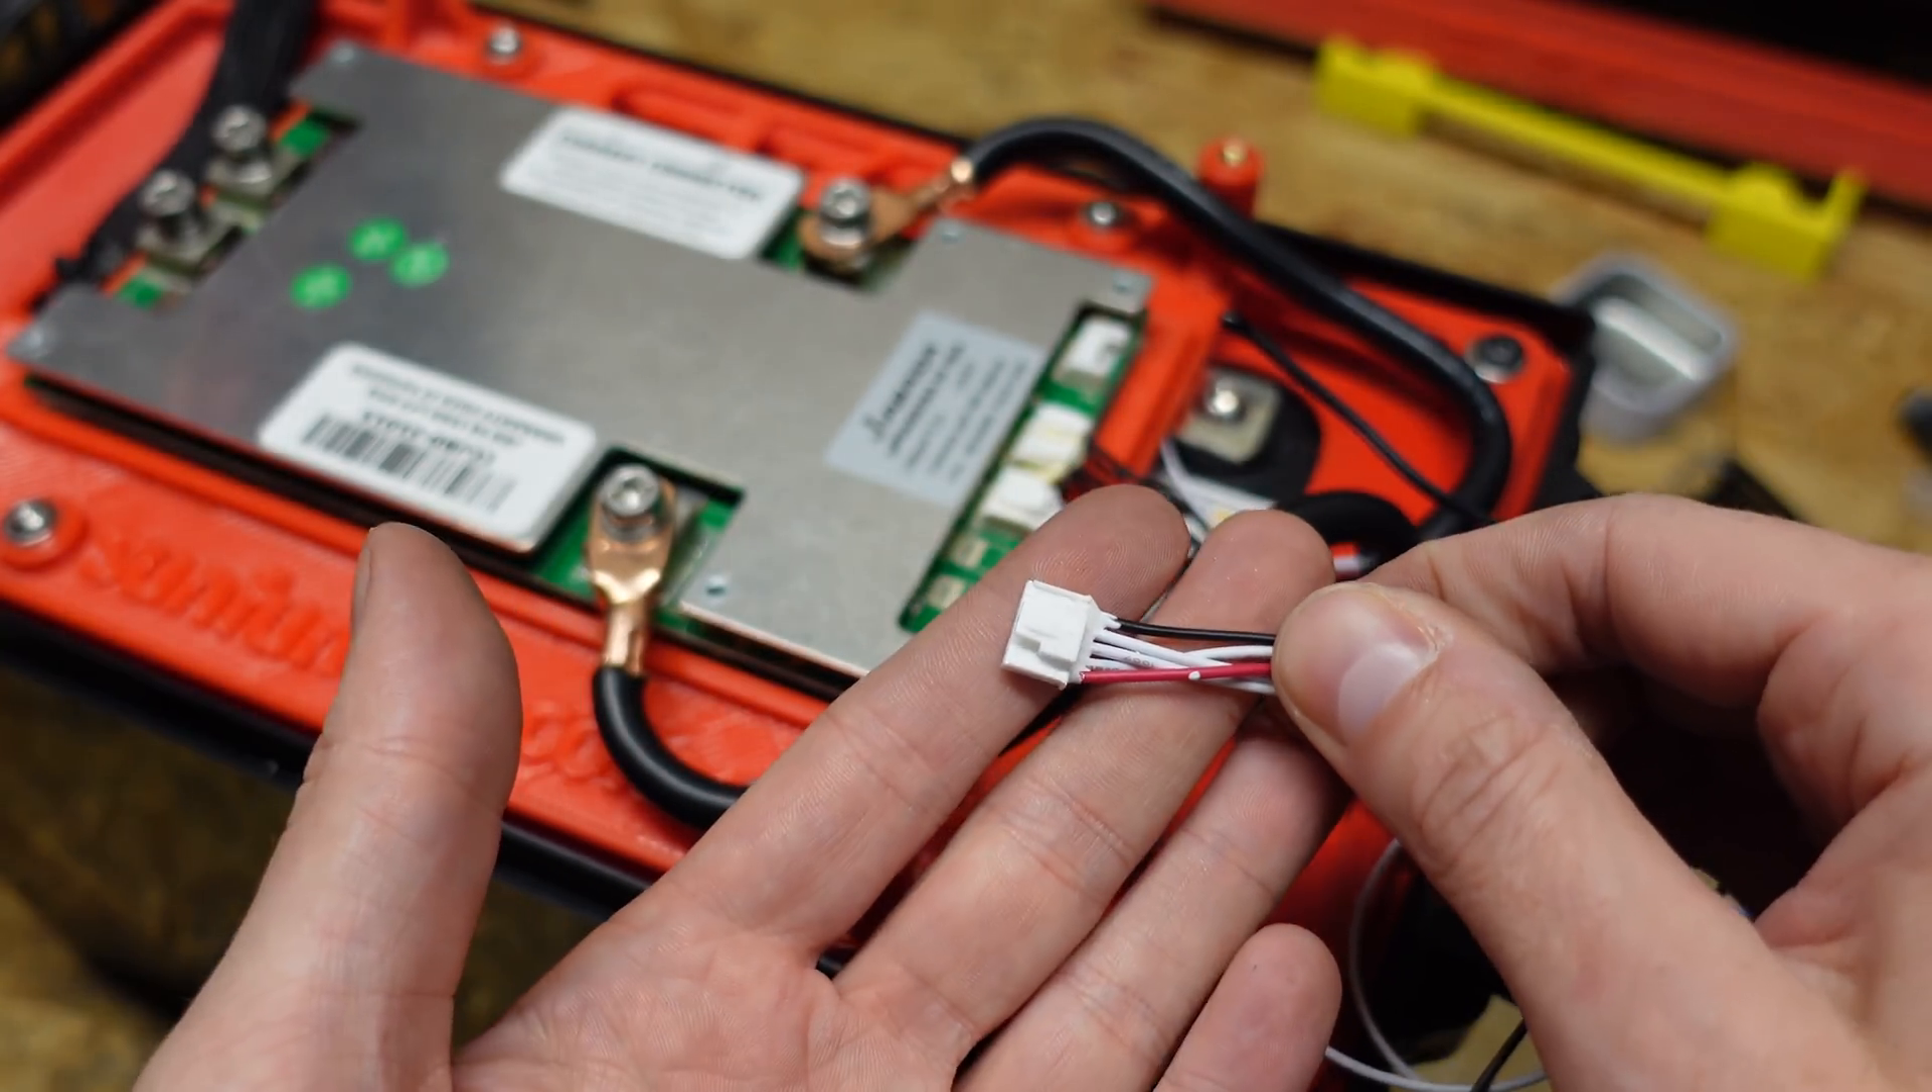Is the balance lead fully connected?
No.